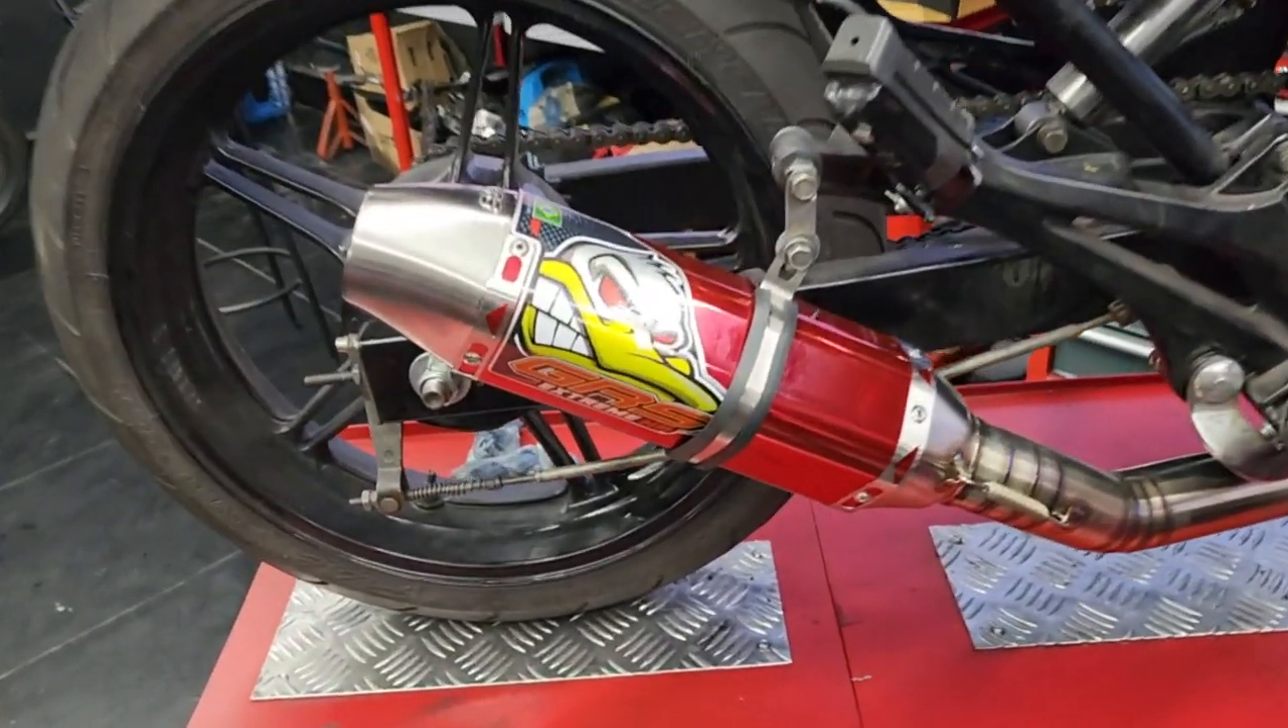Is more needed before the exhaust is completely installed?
No.